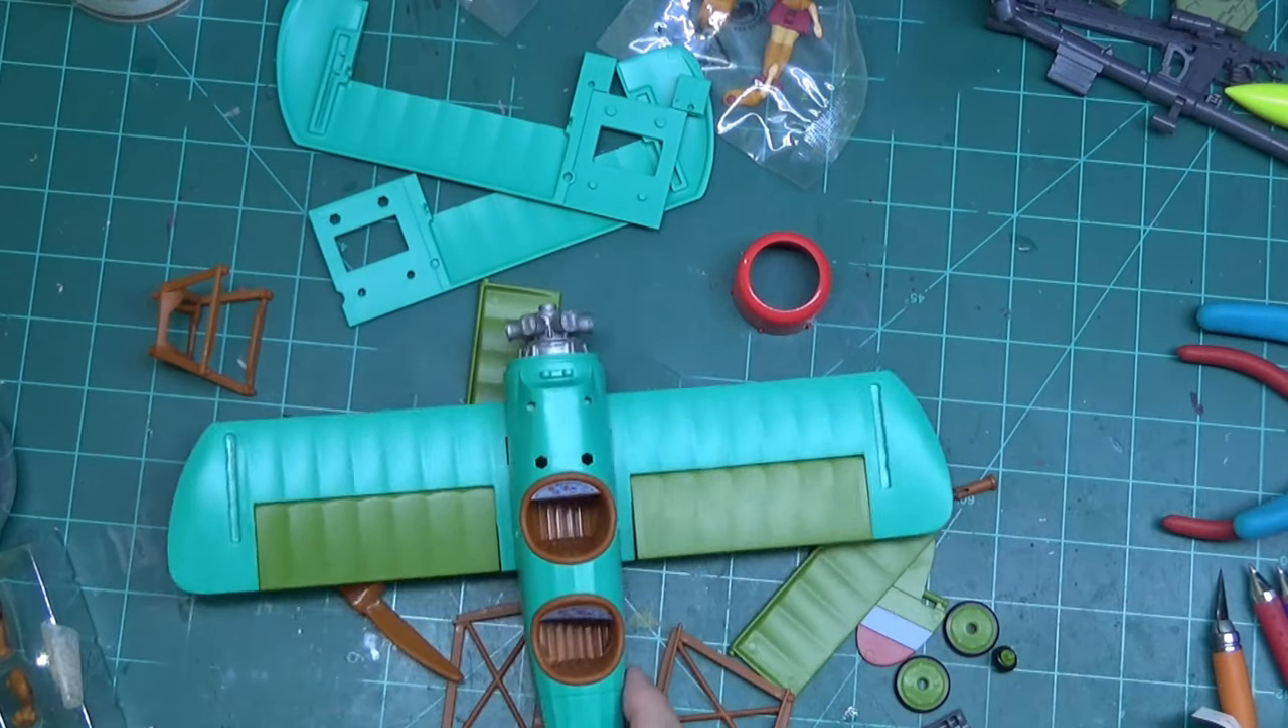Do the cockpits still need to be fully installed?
No.